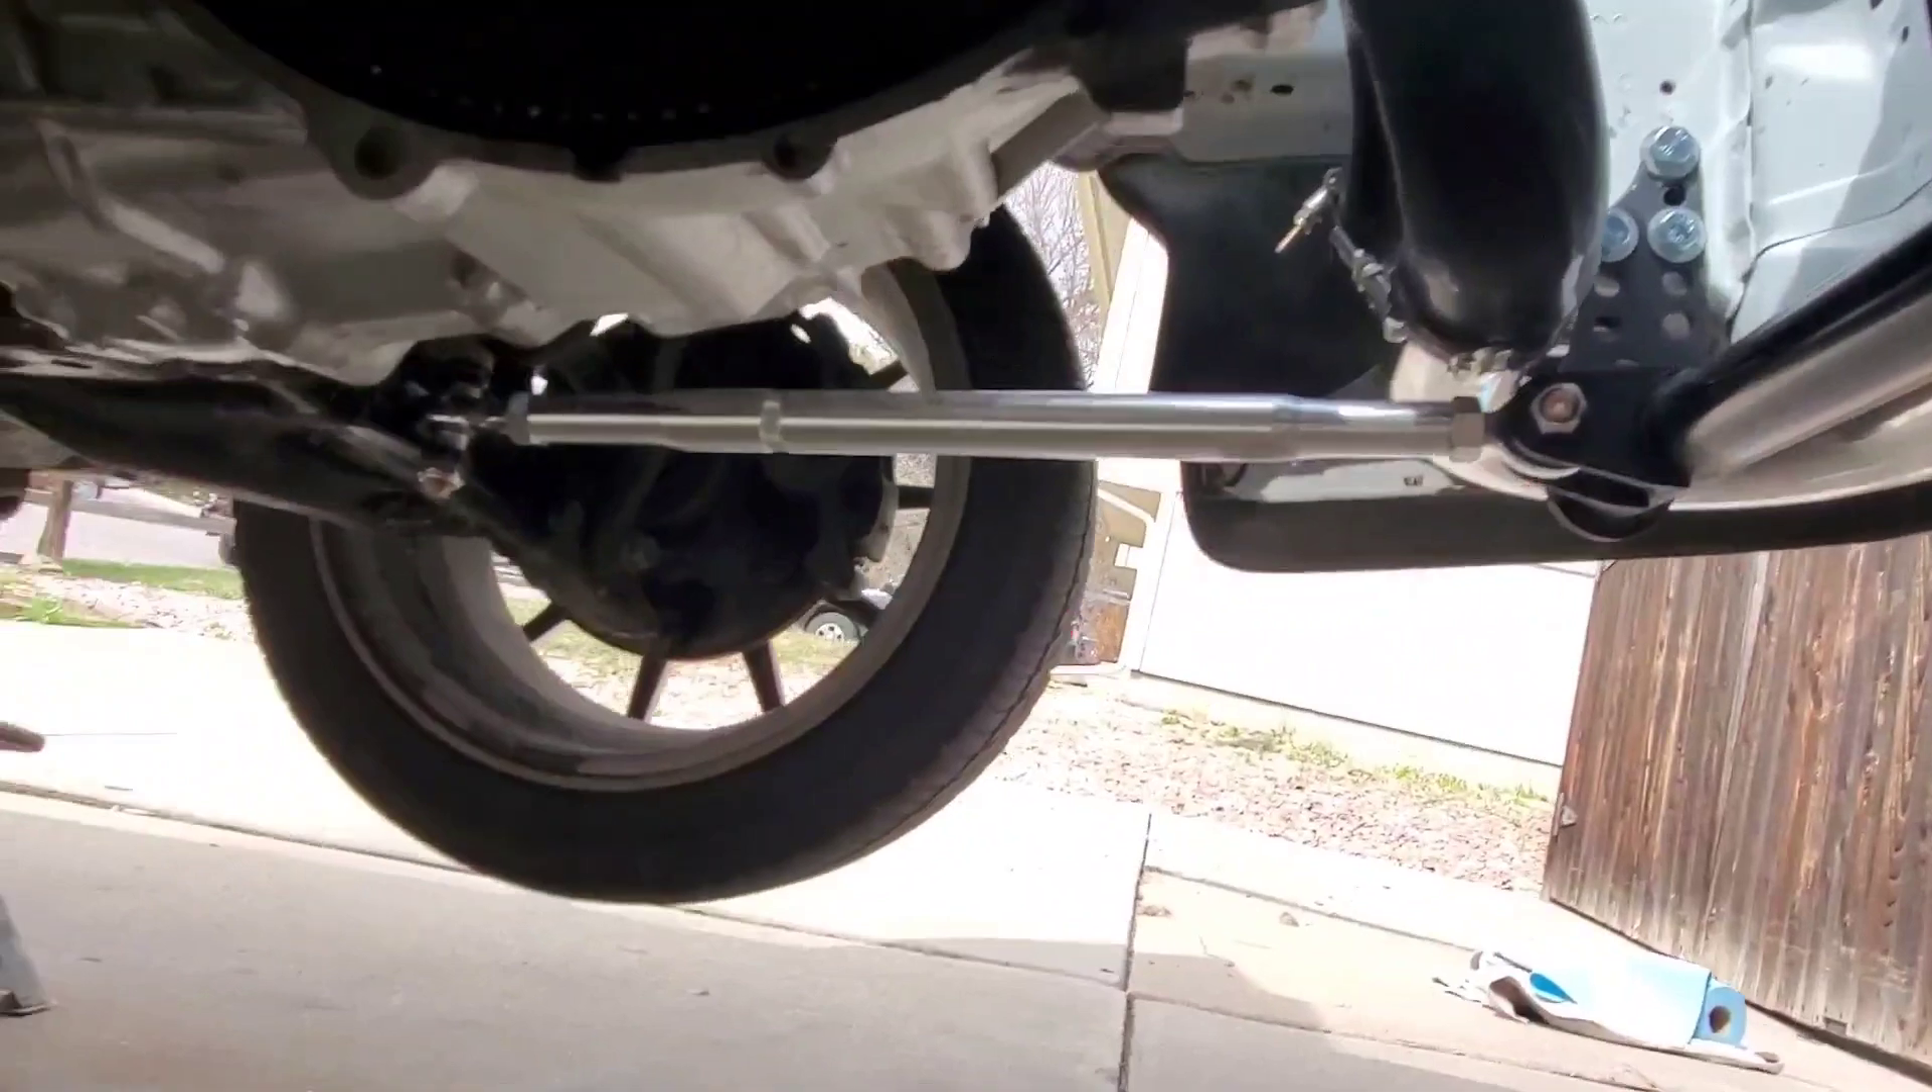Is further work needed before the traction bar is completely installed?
No.